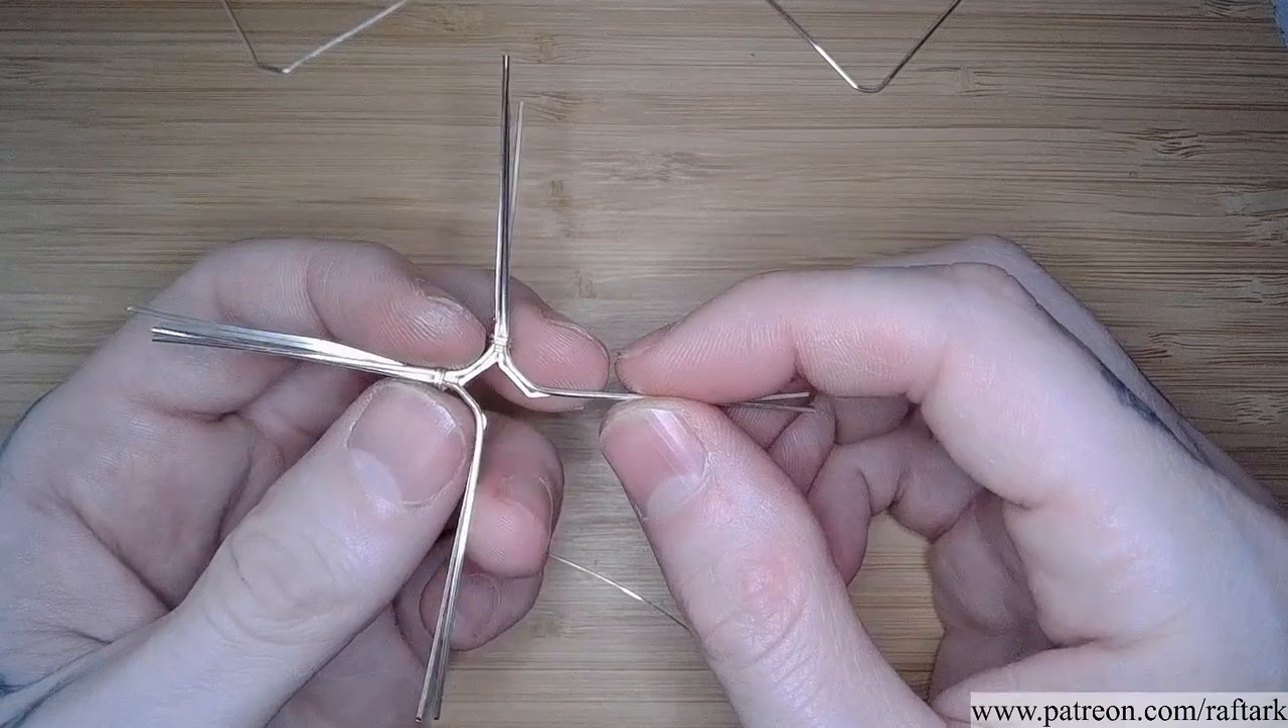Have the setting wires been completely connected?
No.